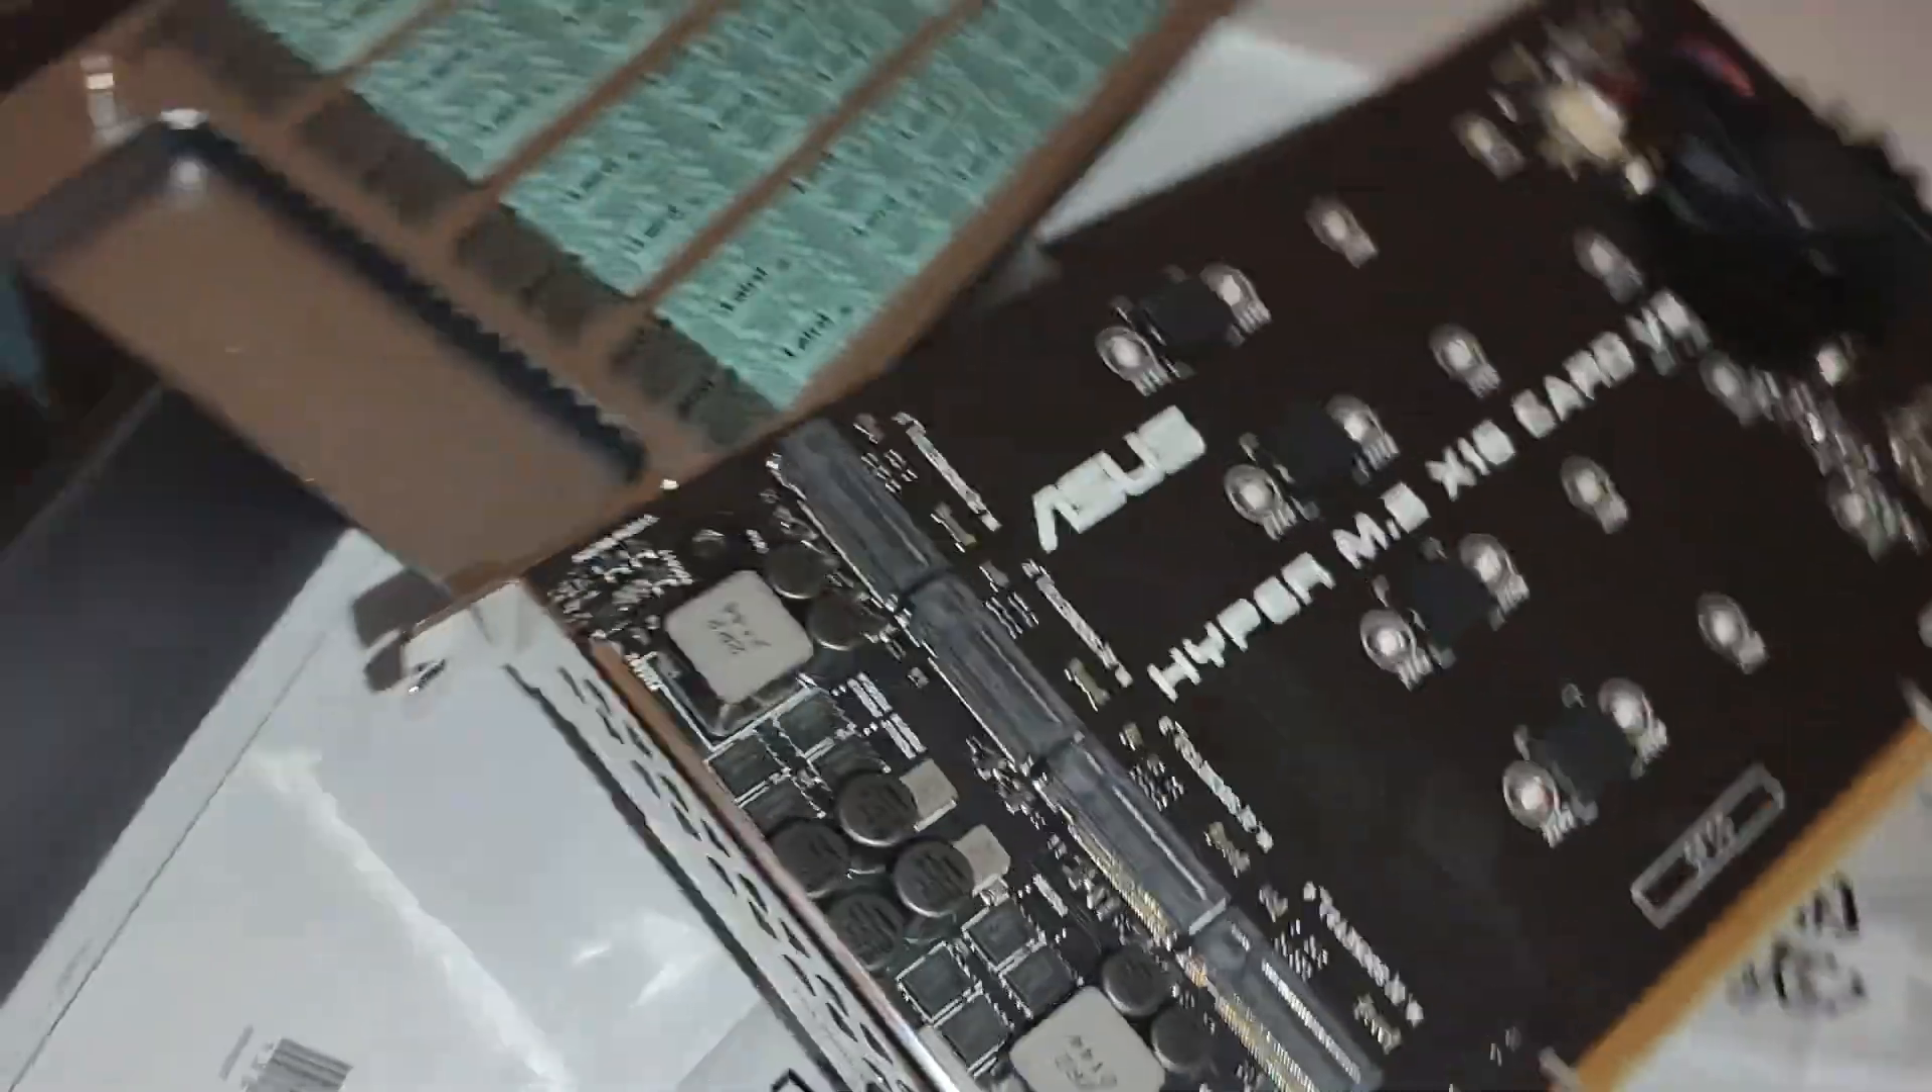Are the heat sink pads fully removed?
No.